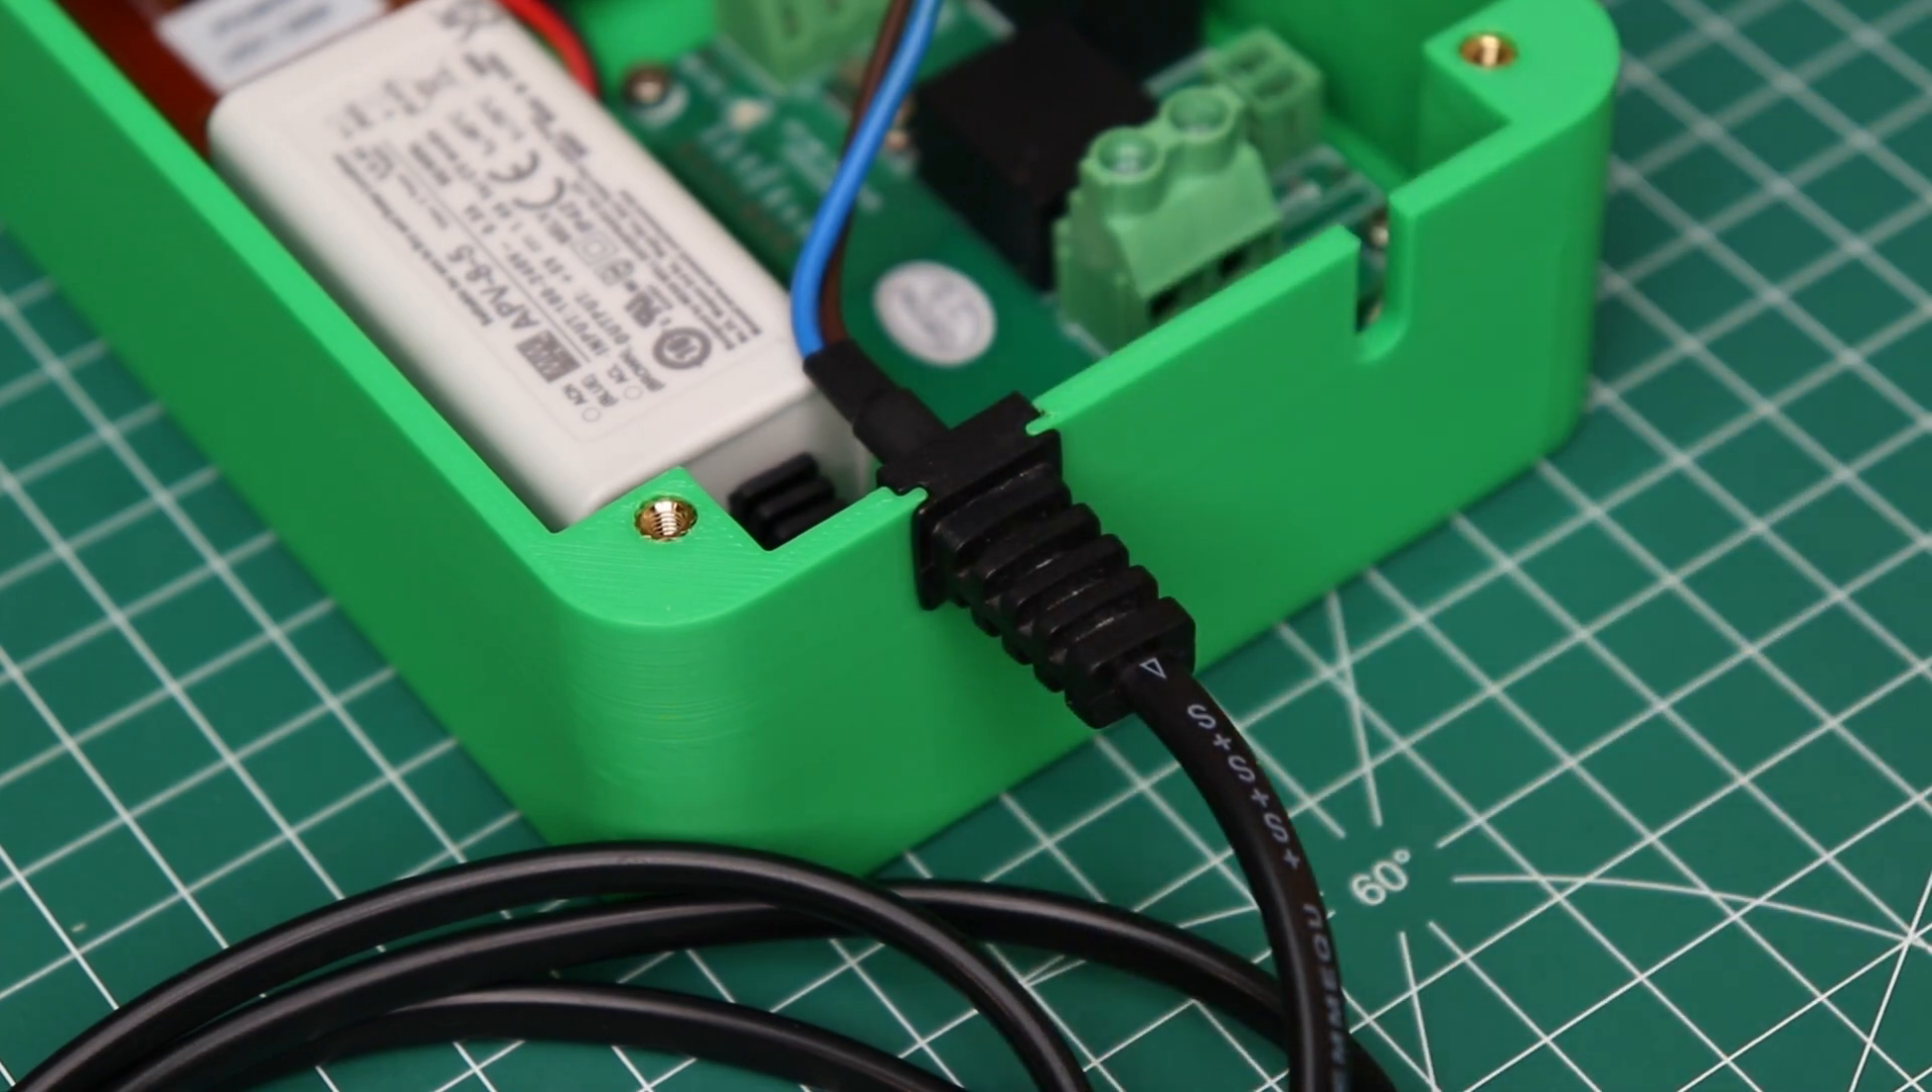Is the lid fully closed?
No.